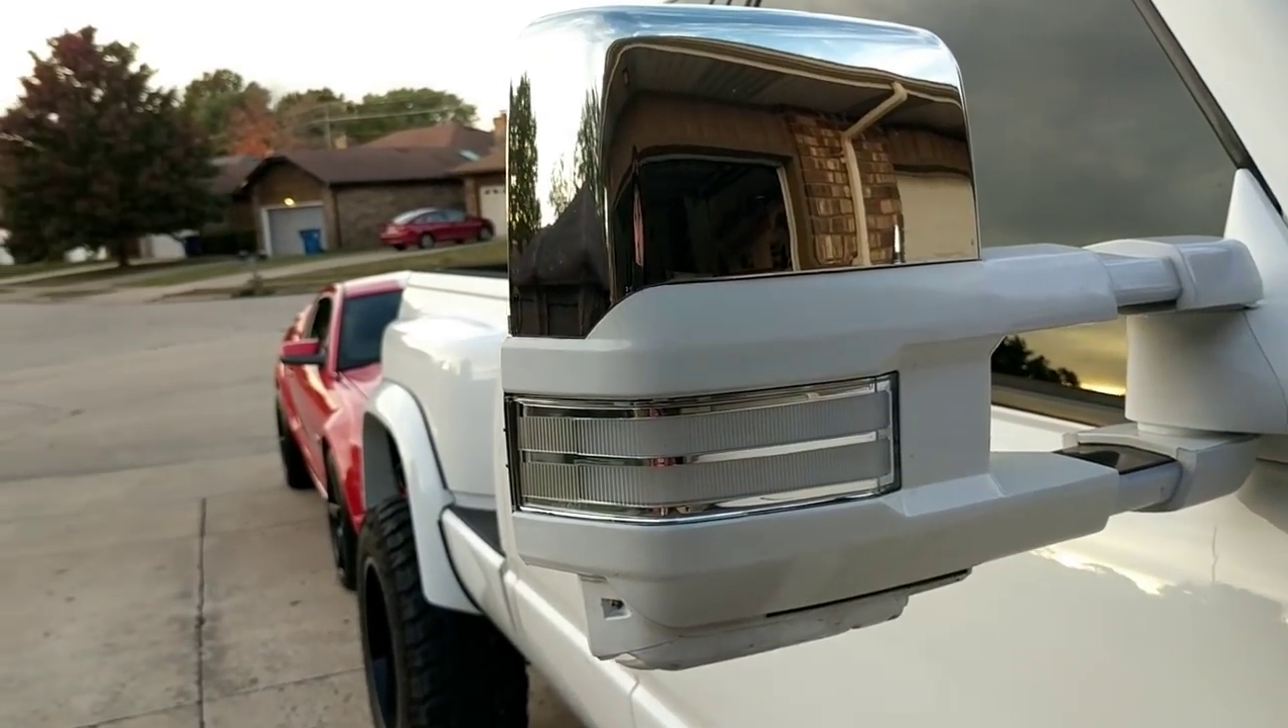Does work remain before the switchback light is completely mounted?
No.